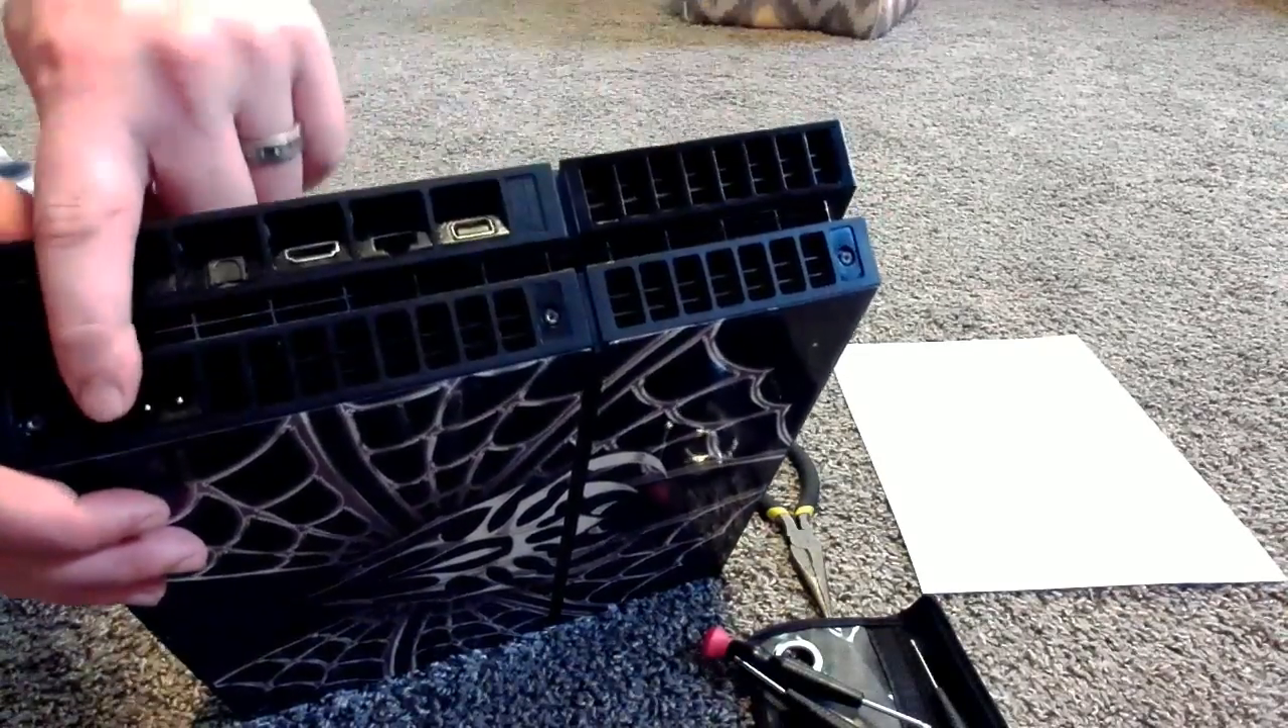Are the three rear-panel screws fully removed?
No.